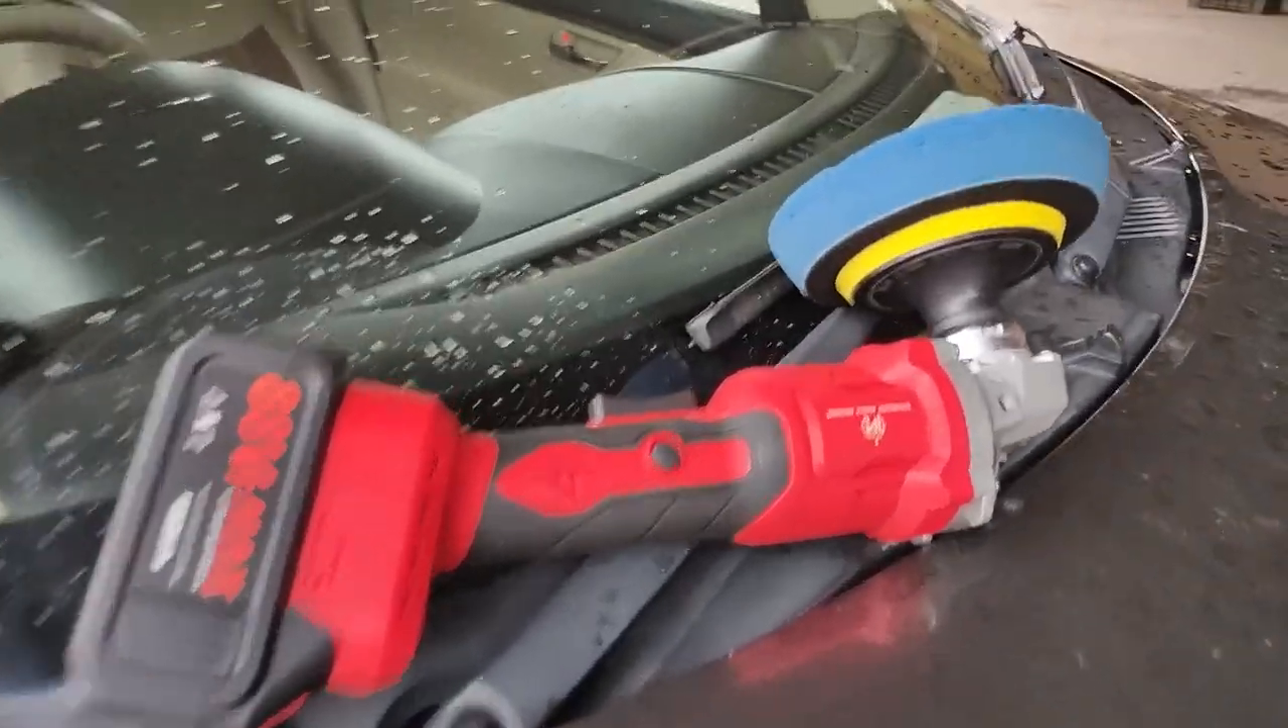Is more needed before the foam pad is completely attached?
No.